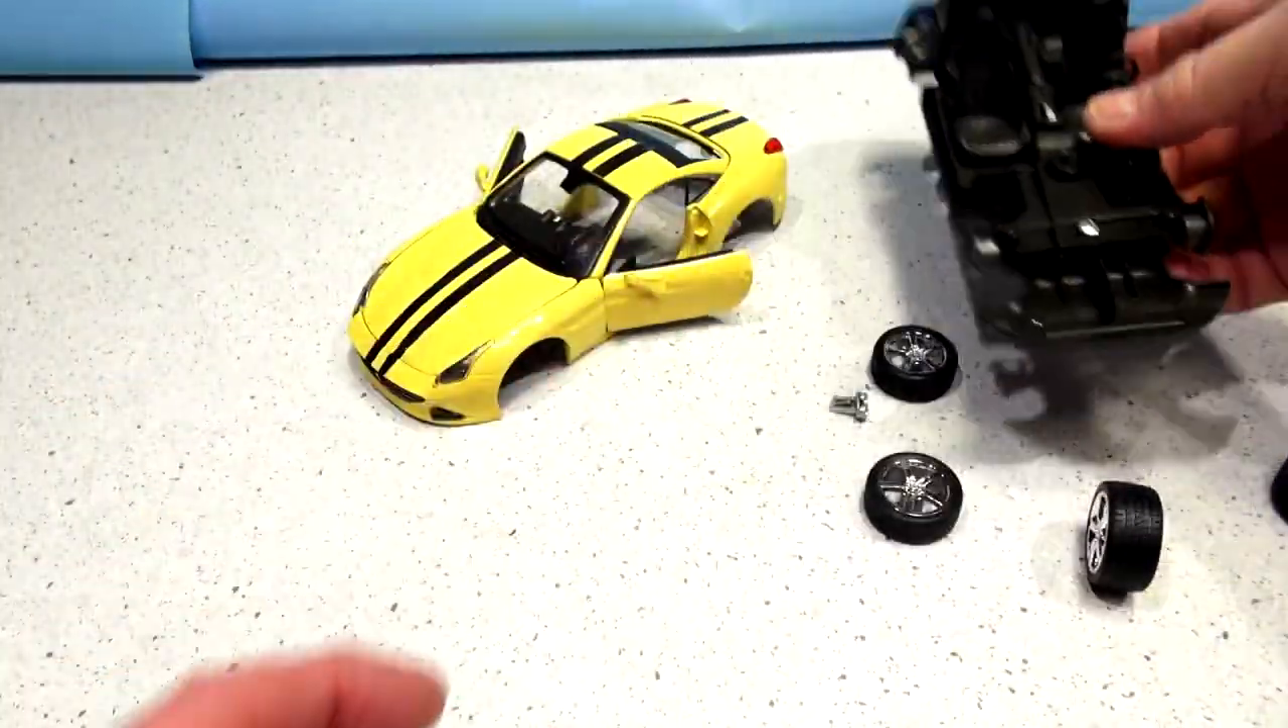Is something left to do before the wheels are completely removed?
No.